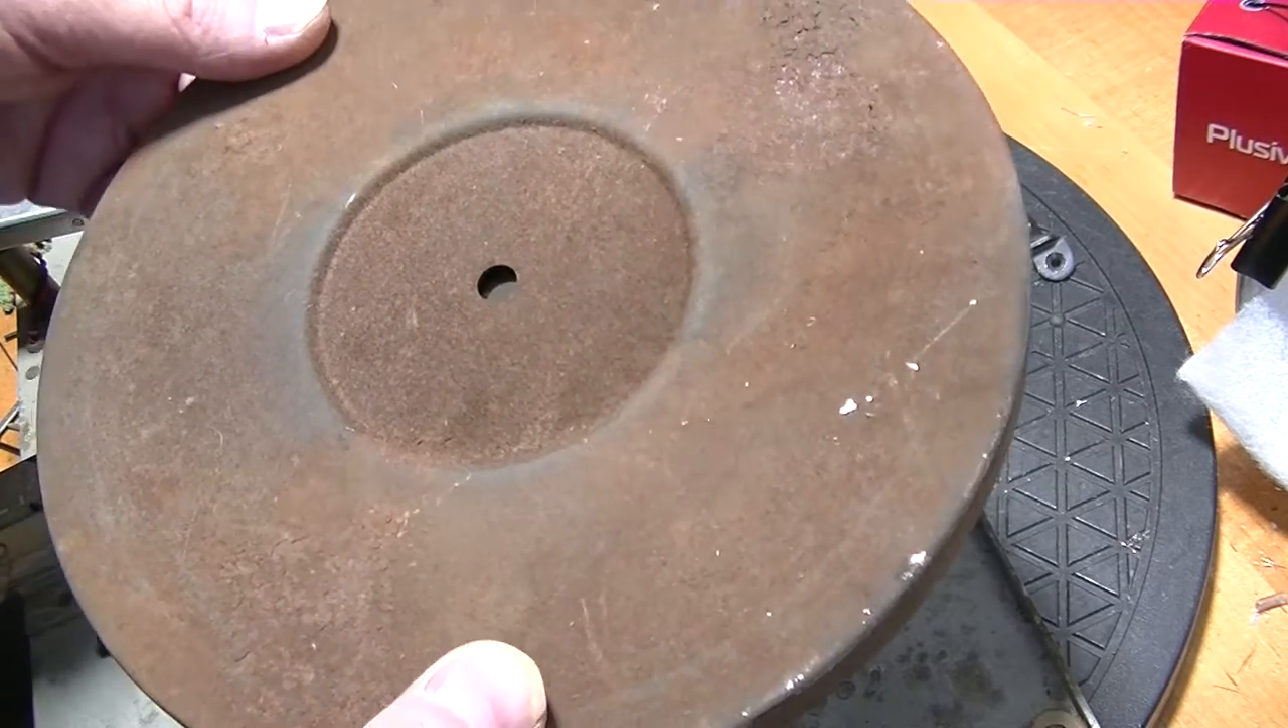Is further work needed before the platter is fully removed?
No.